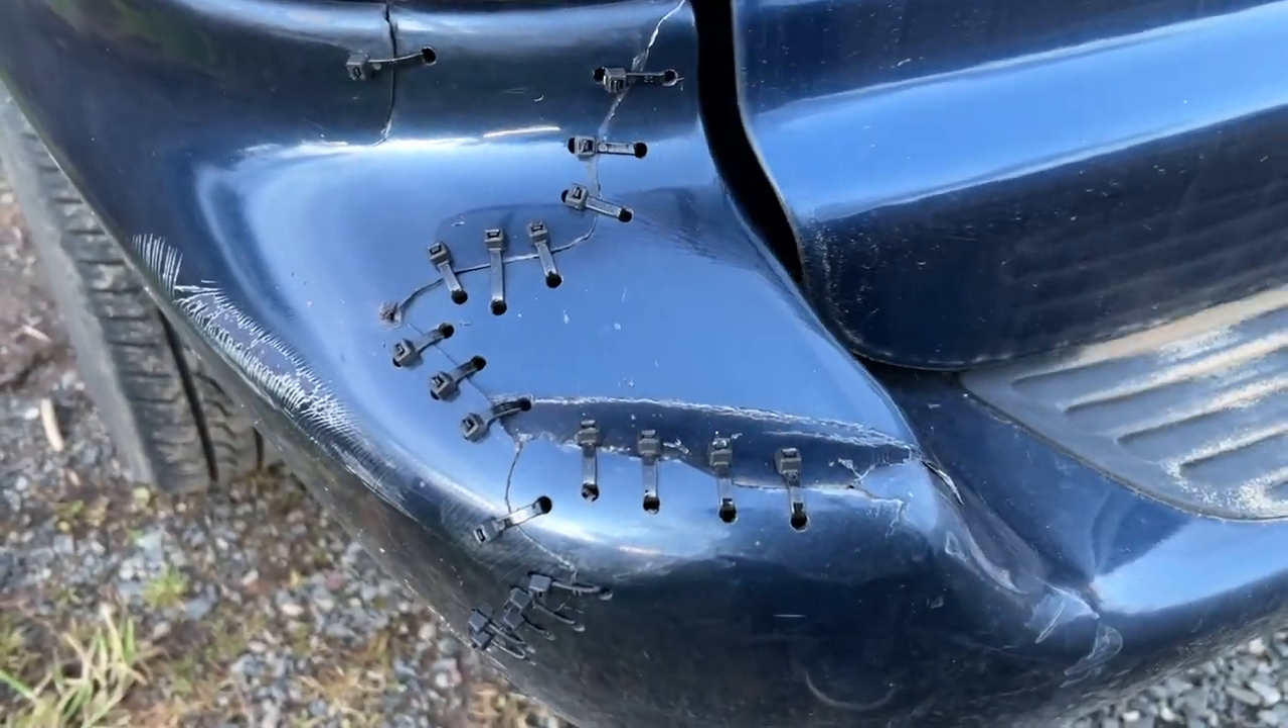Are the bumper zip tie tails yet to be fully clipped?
No.